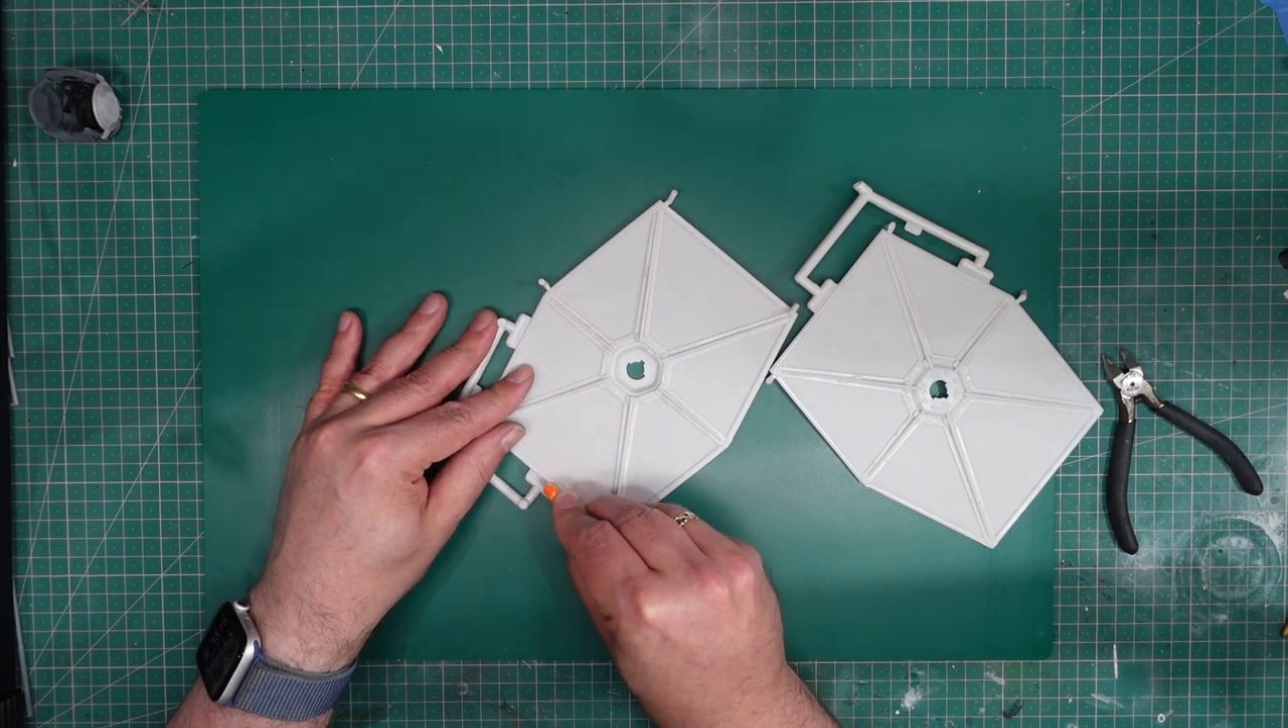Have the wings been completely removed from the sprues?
No.